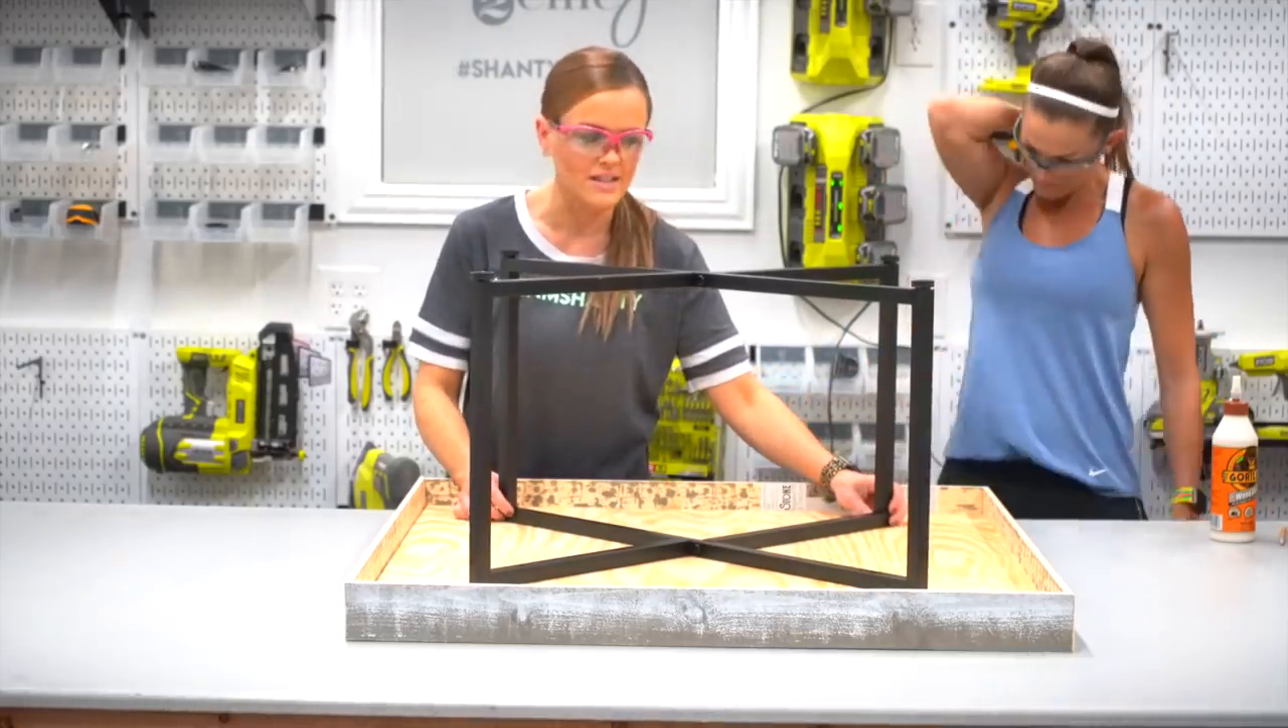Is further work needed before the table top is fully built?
No.